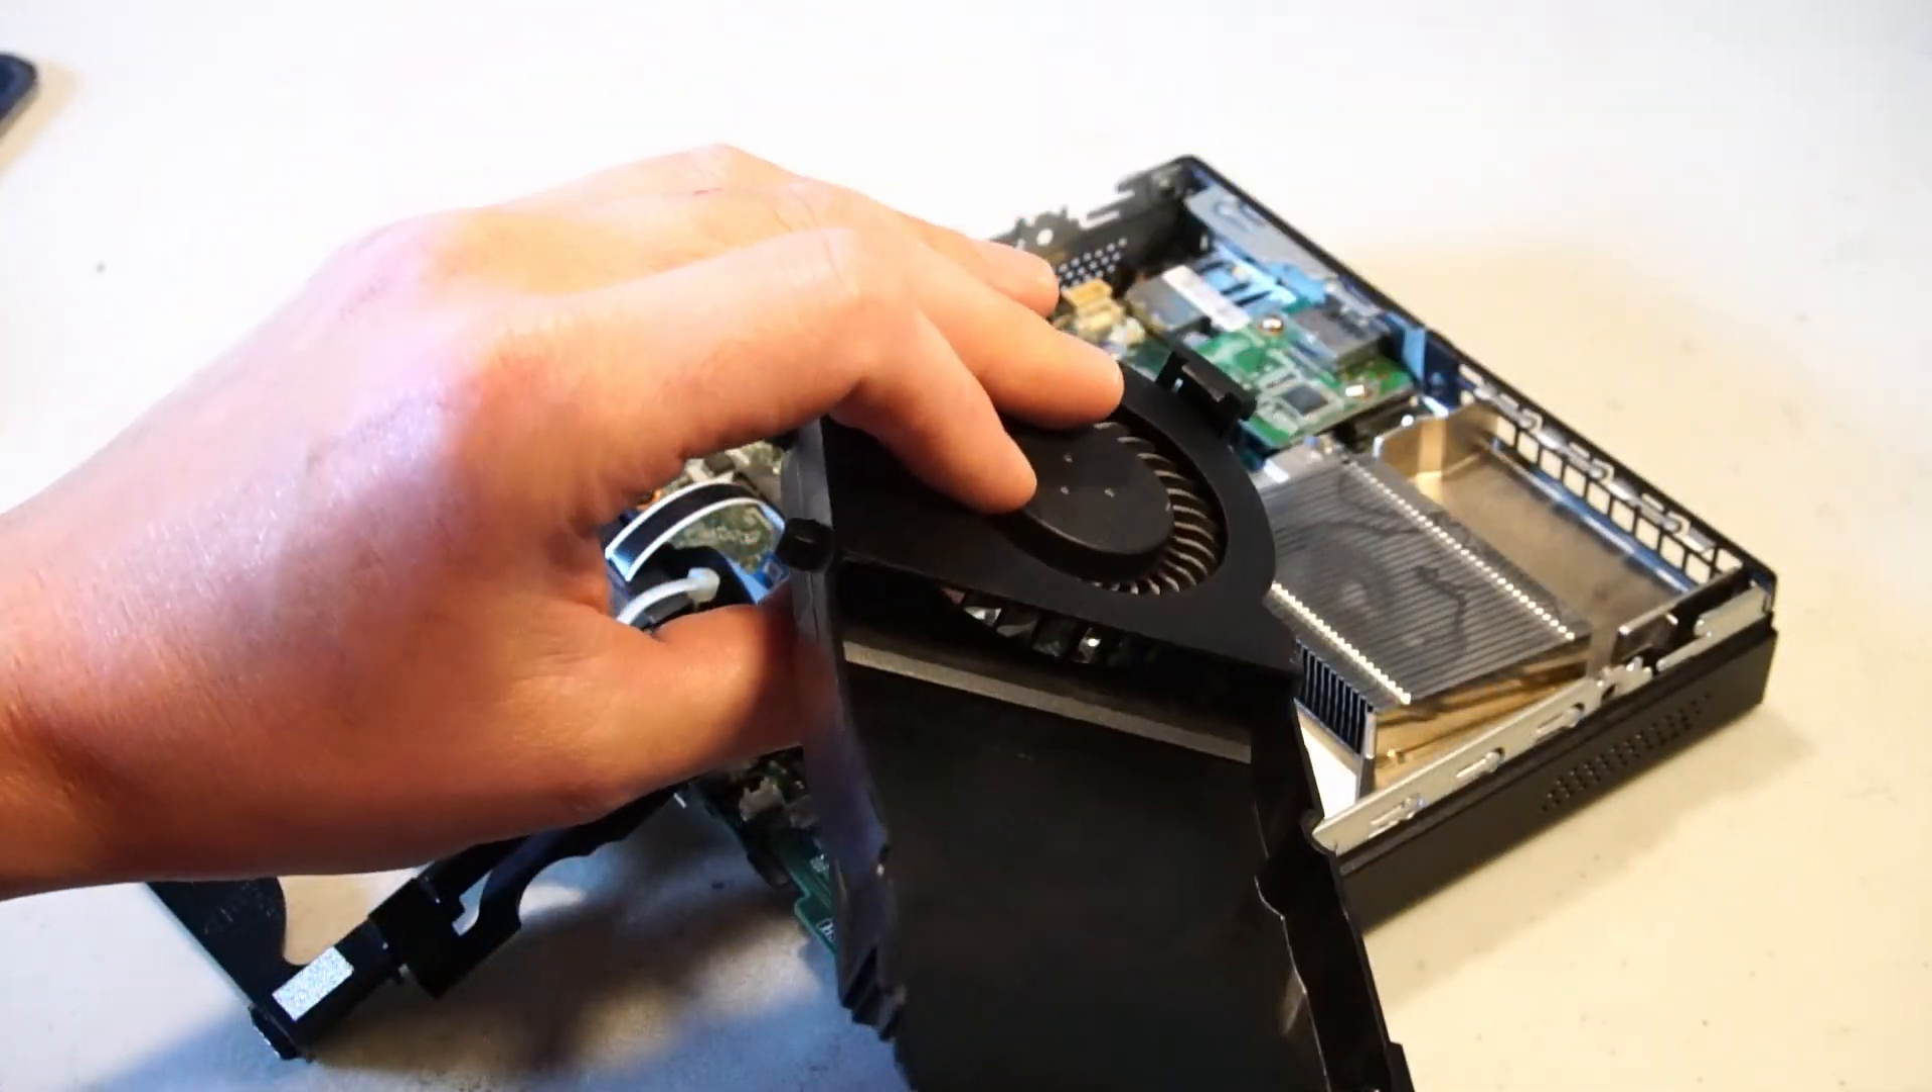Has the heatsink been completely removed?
No.